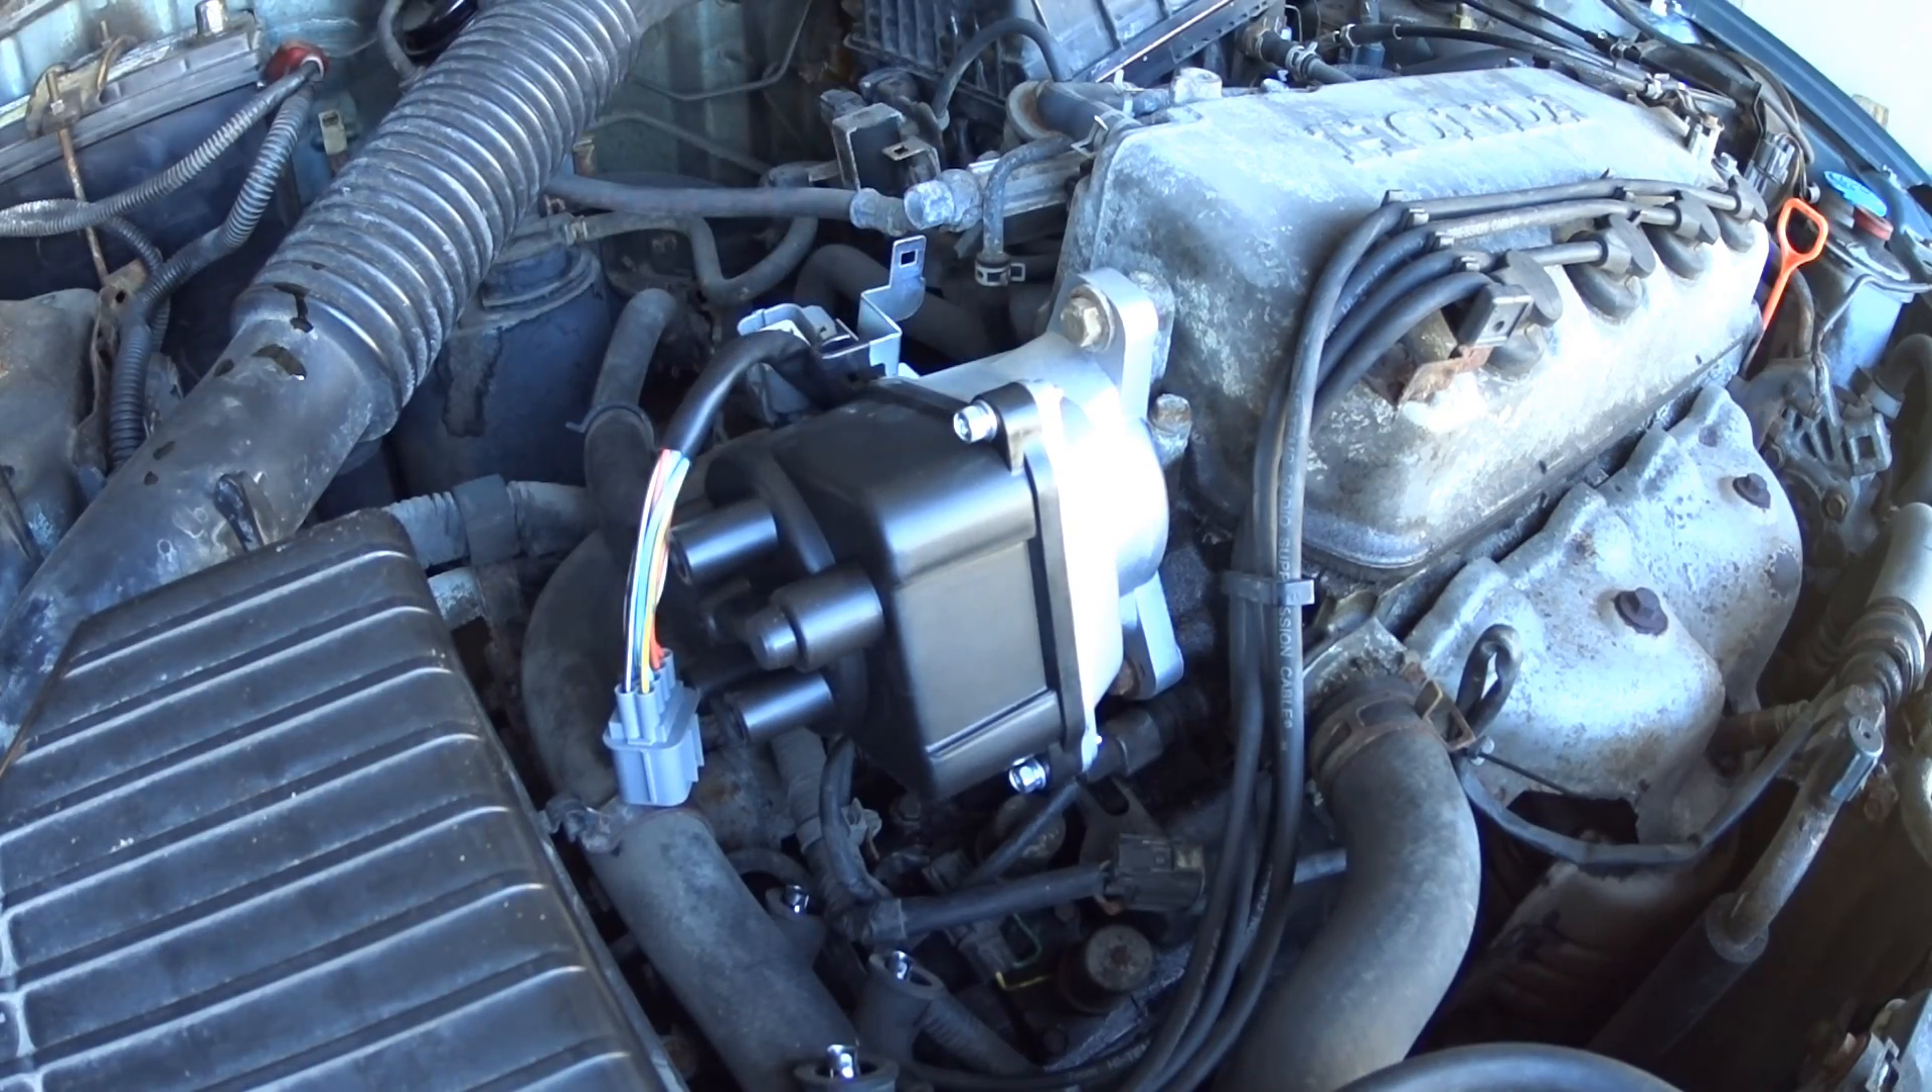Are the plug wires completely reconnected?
No.